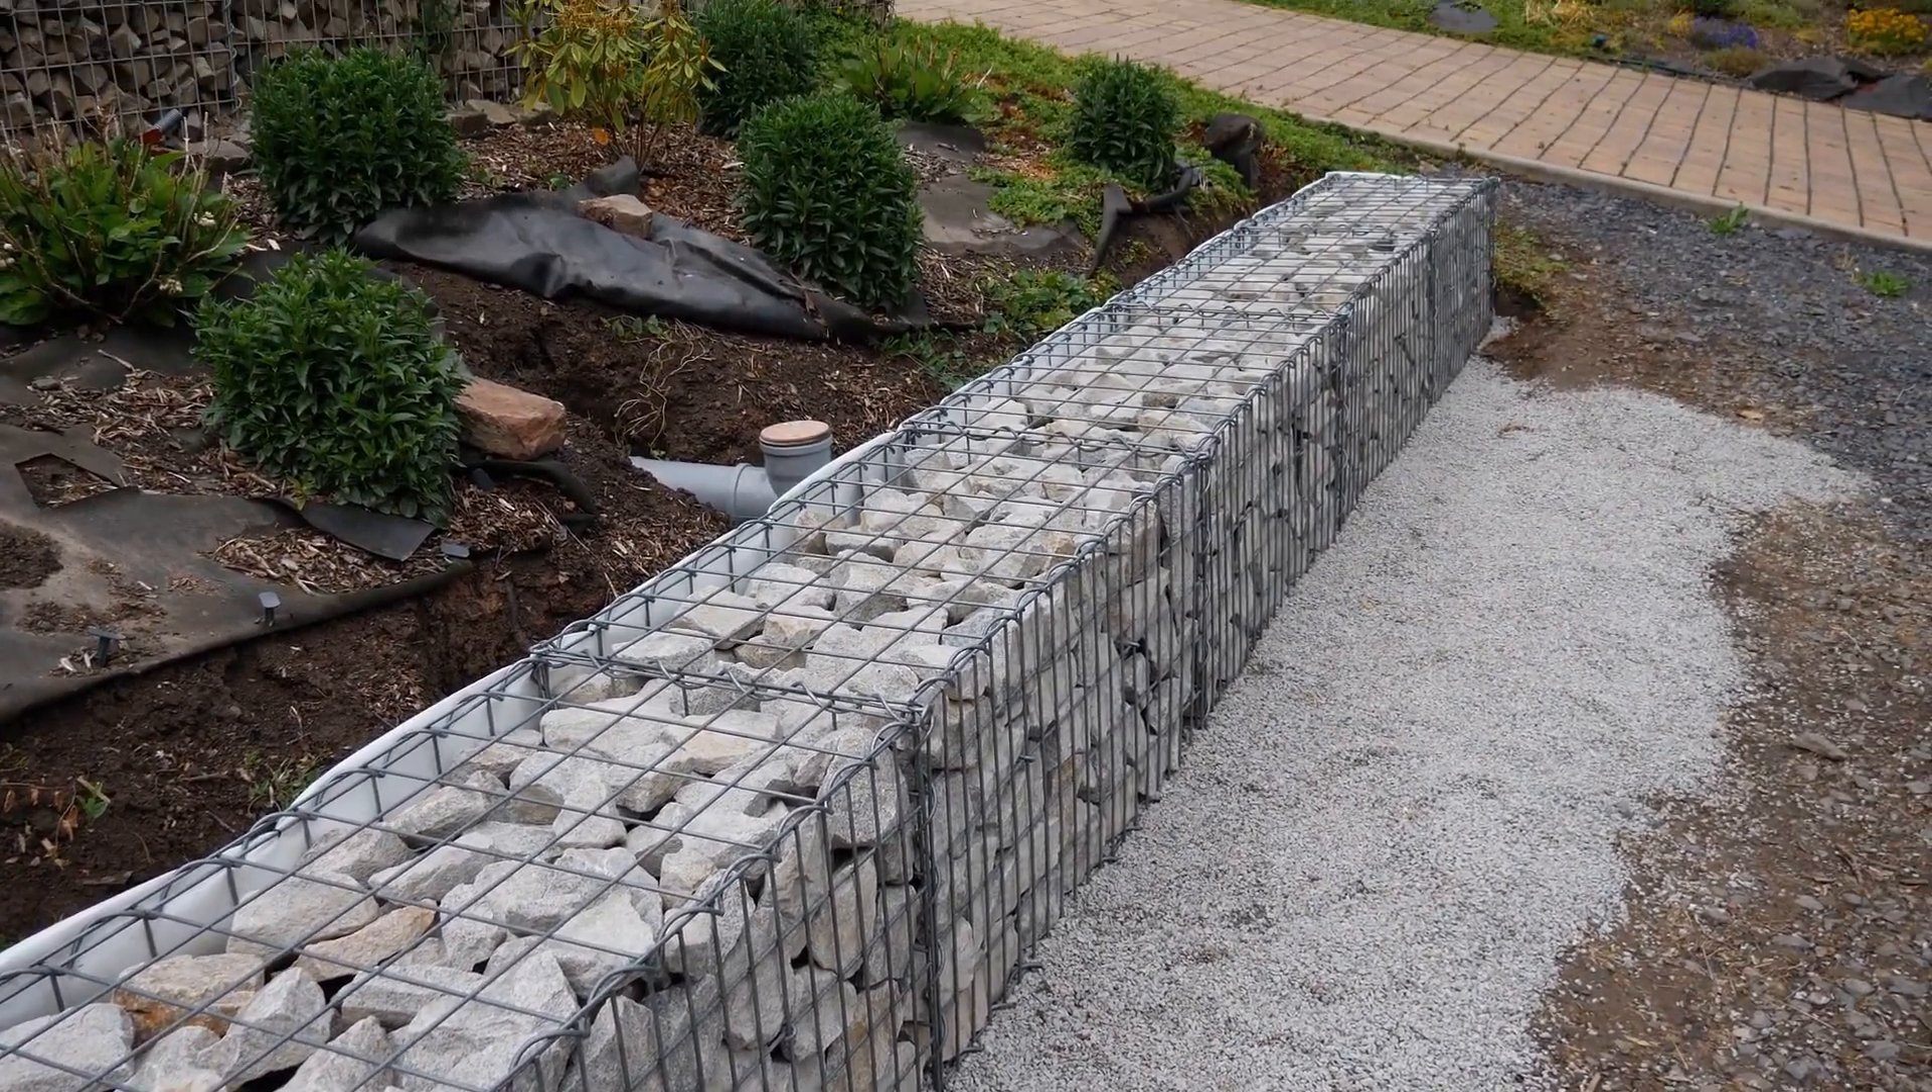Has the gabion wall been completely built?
Yes.